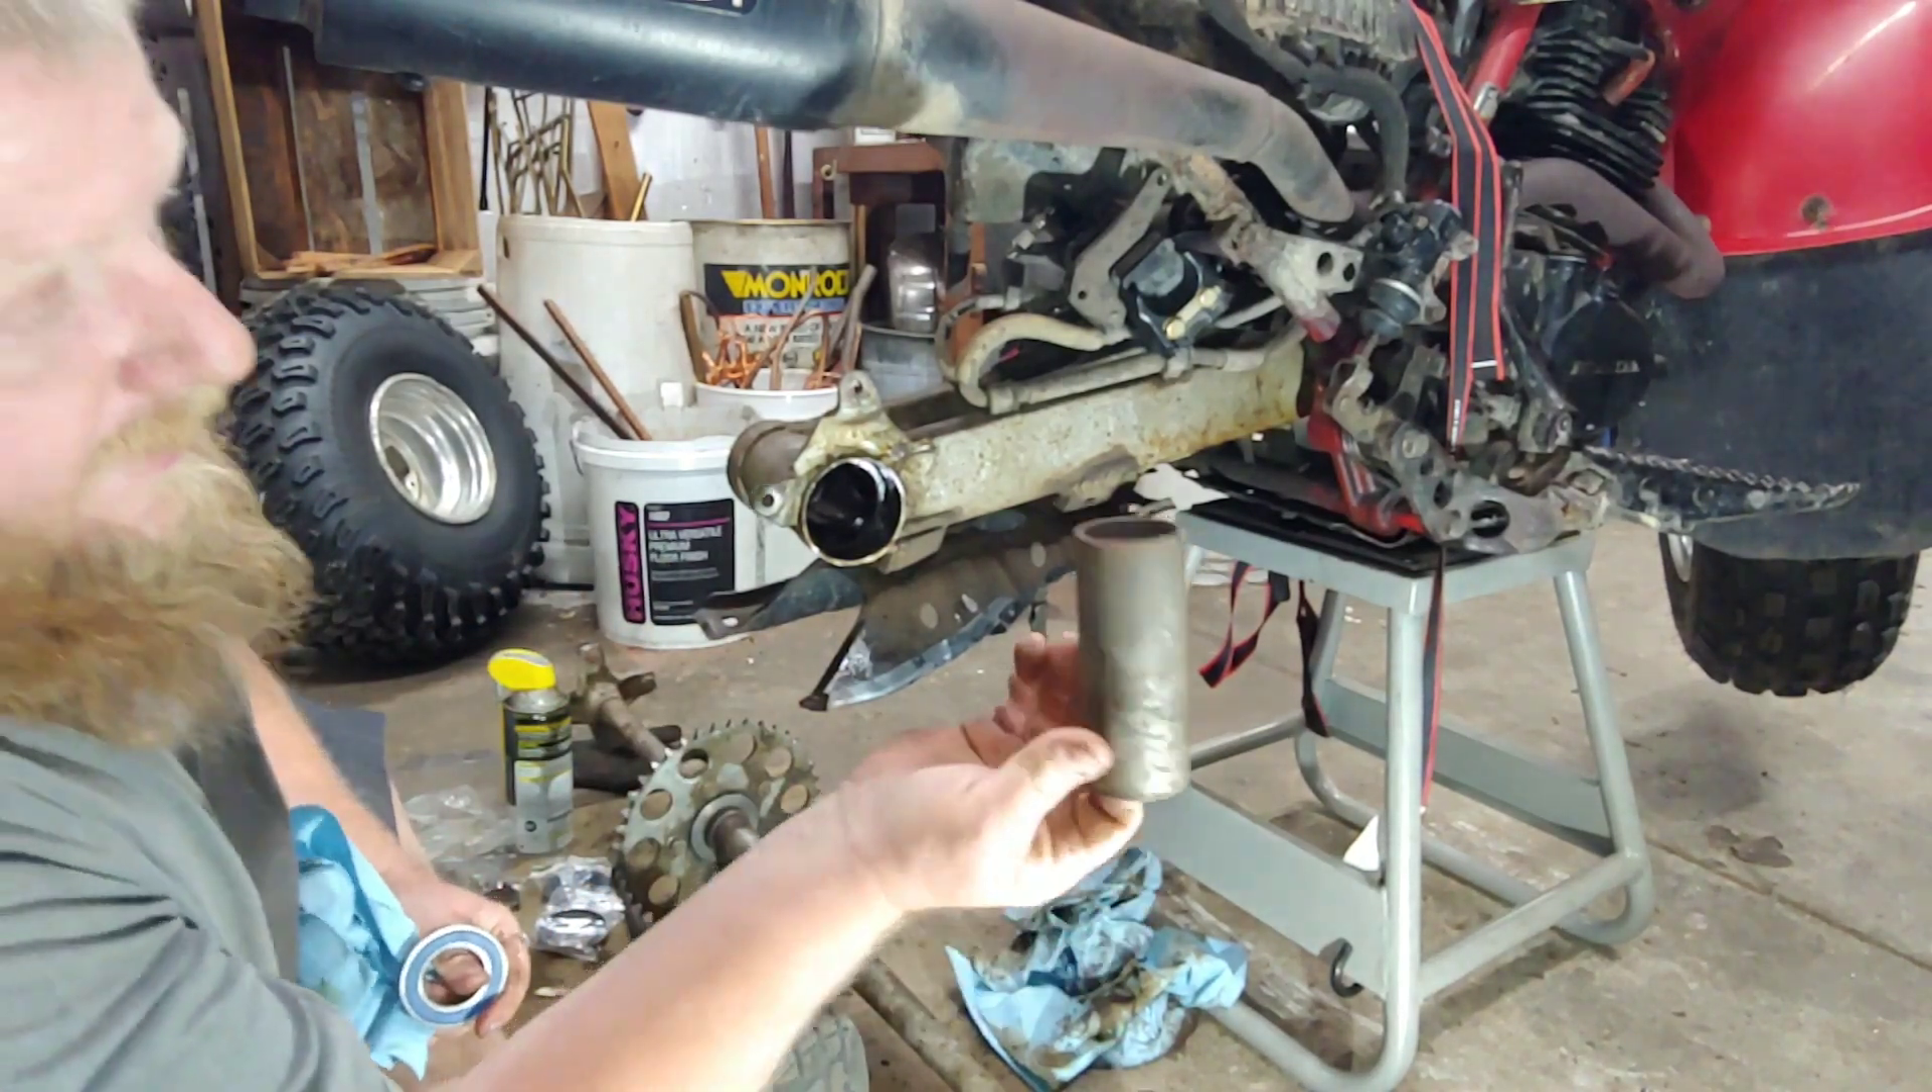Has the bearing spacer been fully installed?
No.